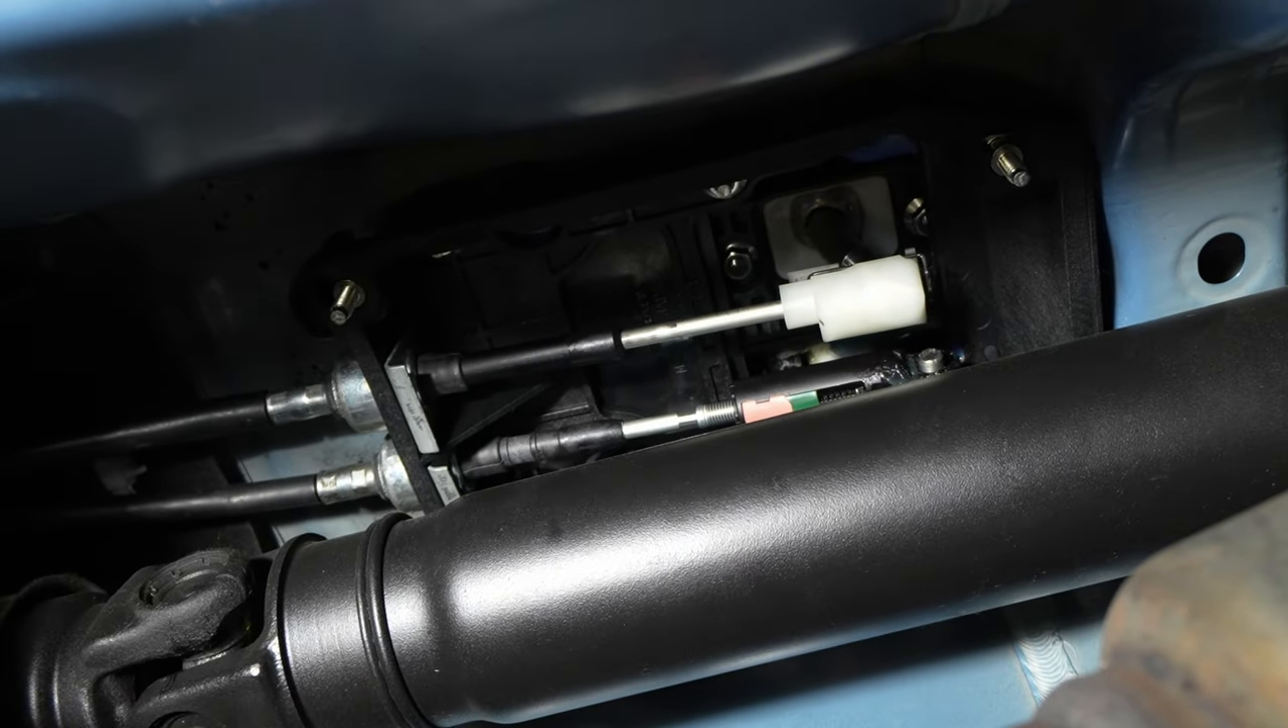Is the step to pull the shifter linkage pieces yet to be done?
Yes.